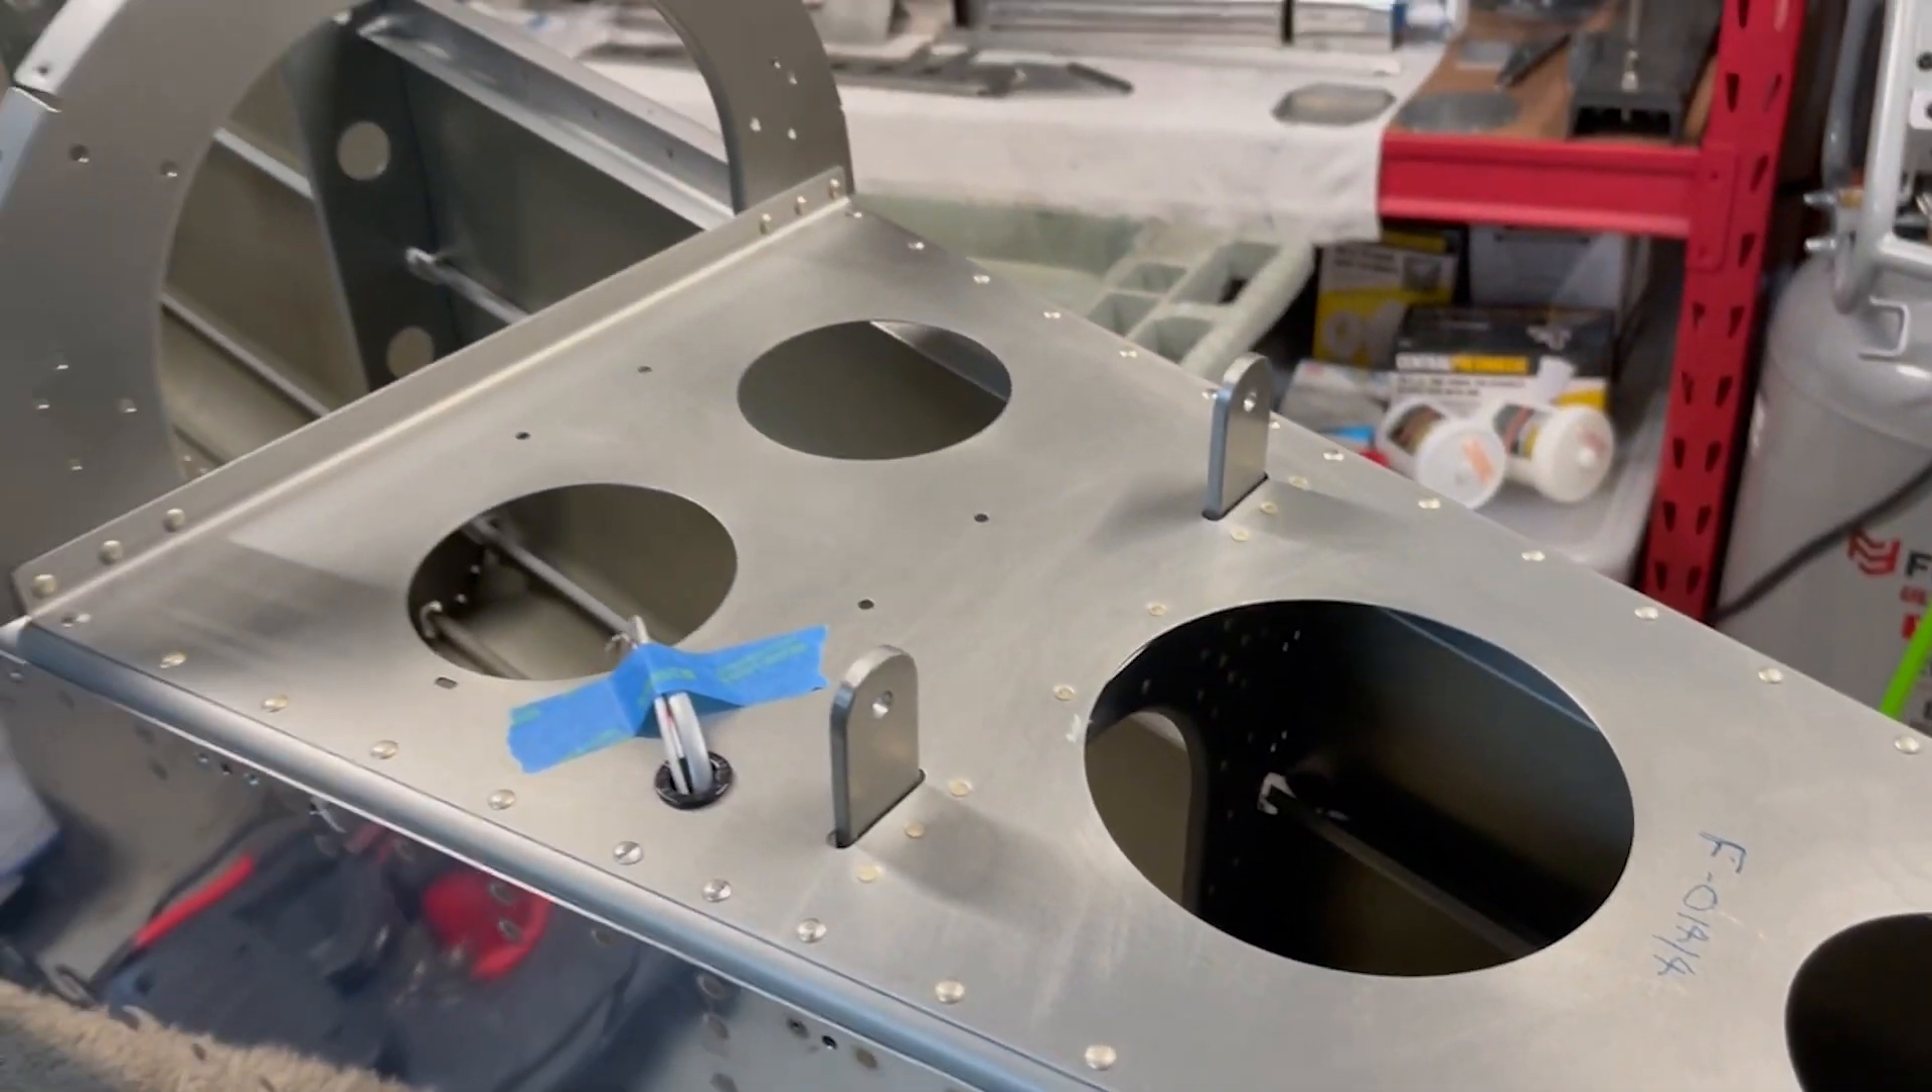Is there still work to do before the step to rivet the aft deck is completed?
No.